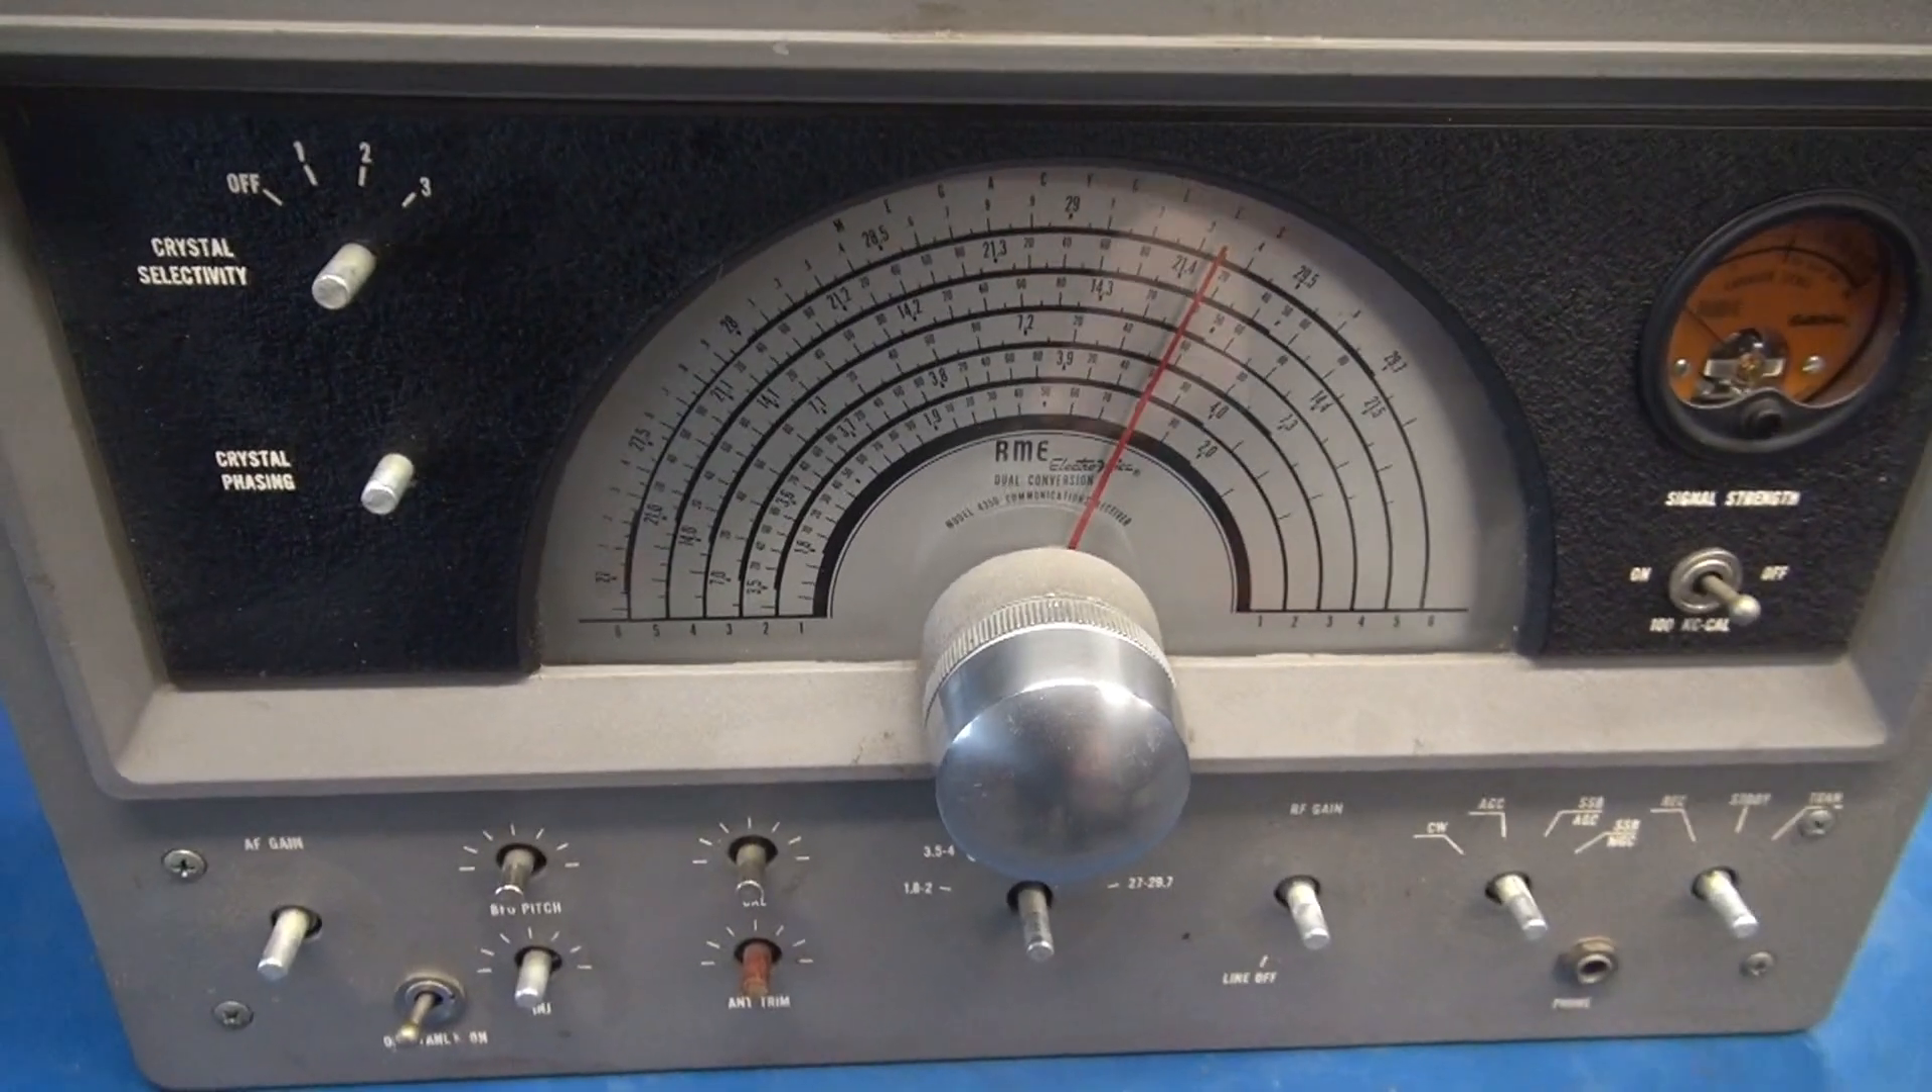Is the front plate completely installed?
Yes.